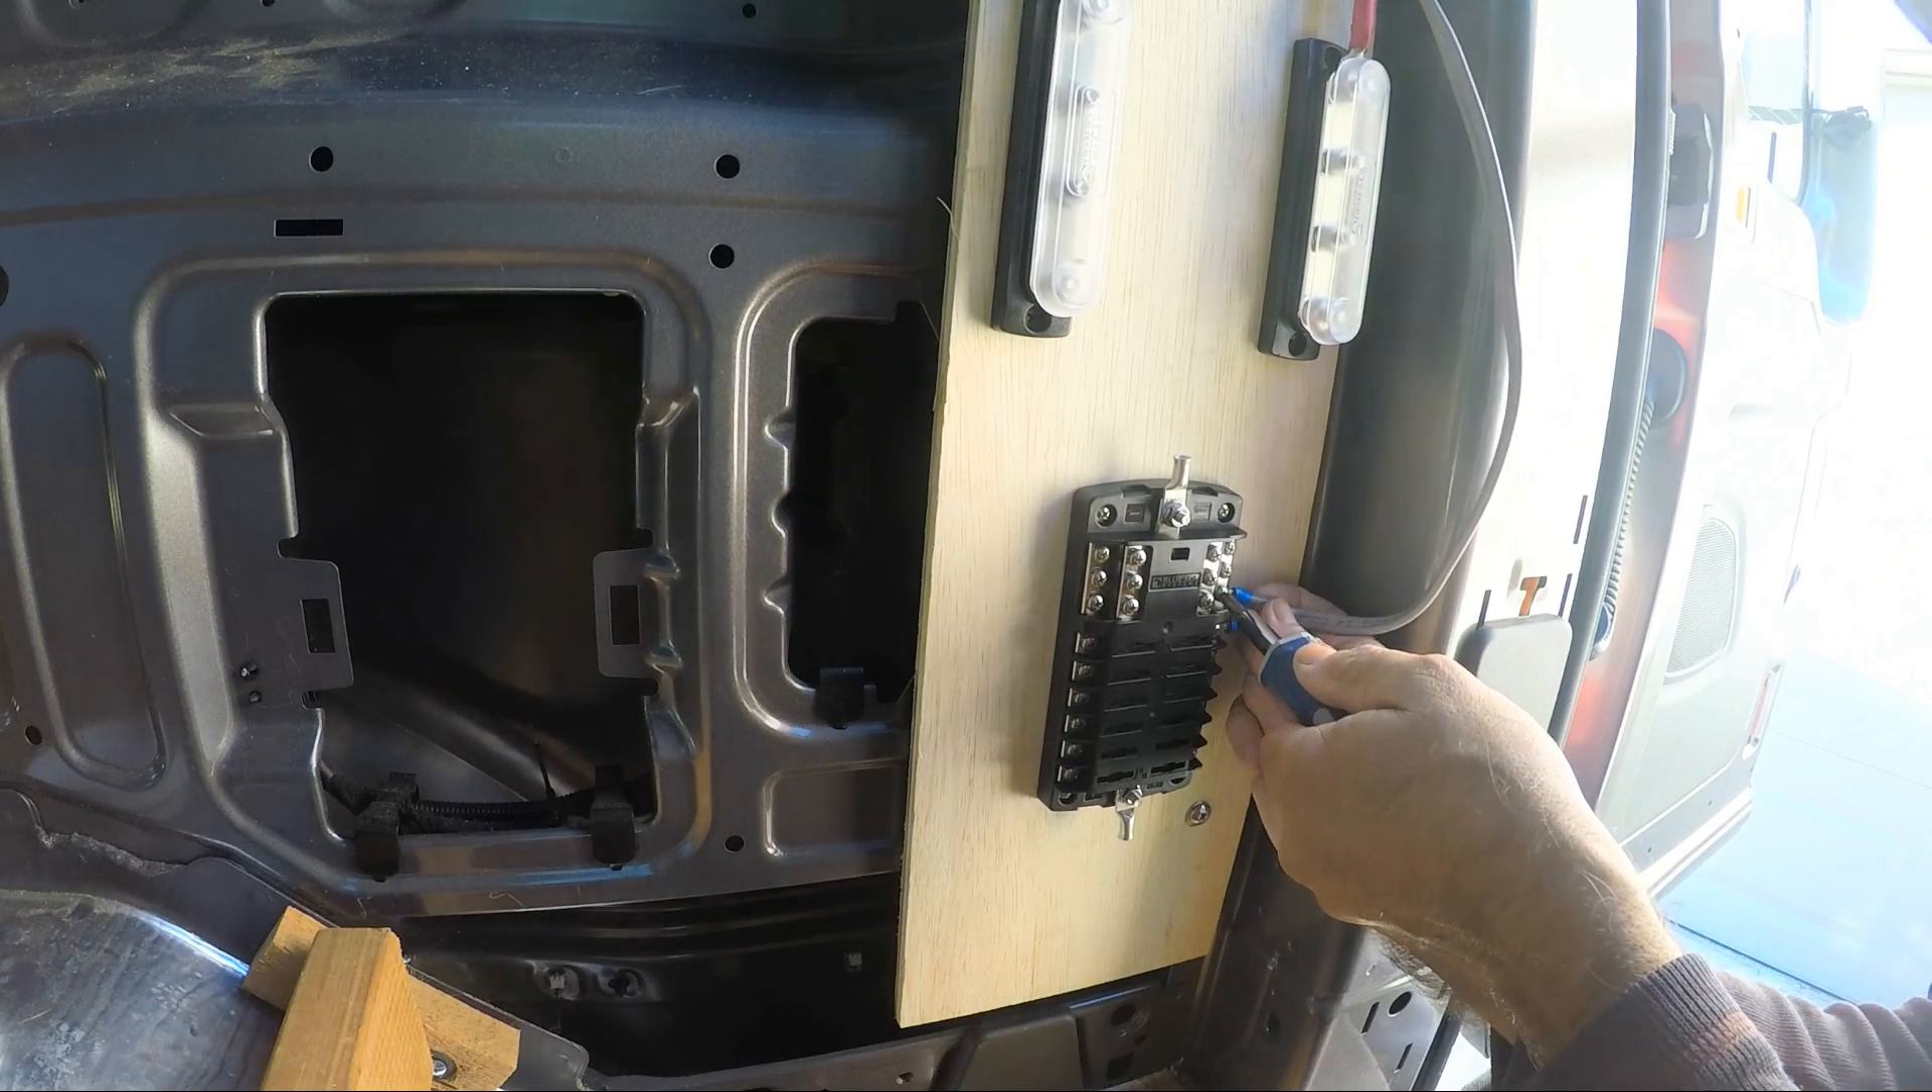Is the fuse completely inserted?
No.